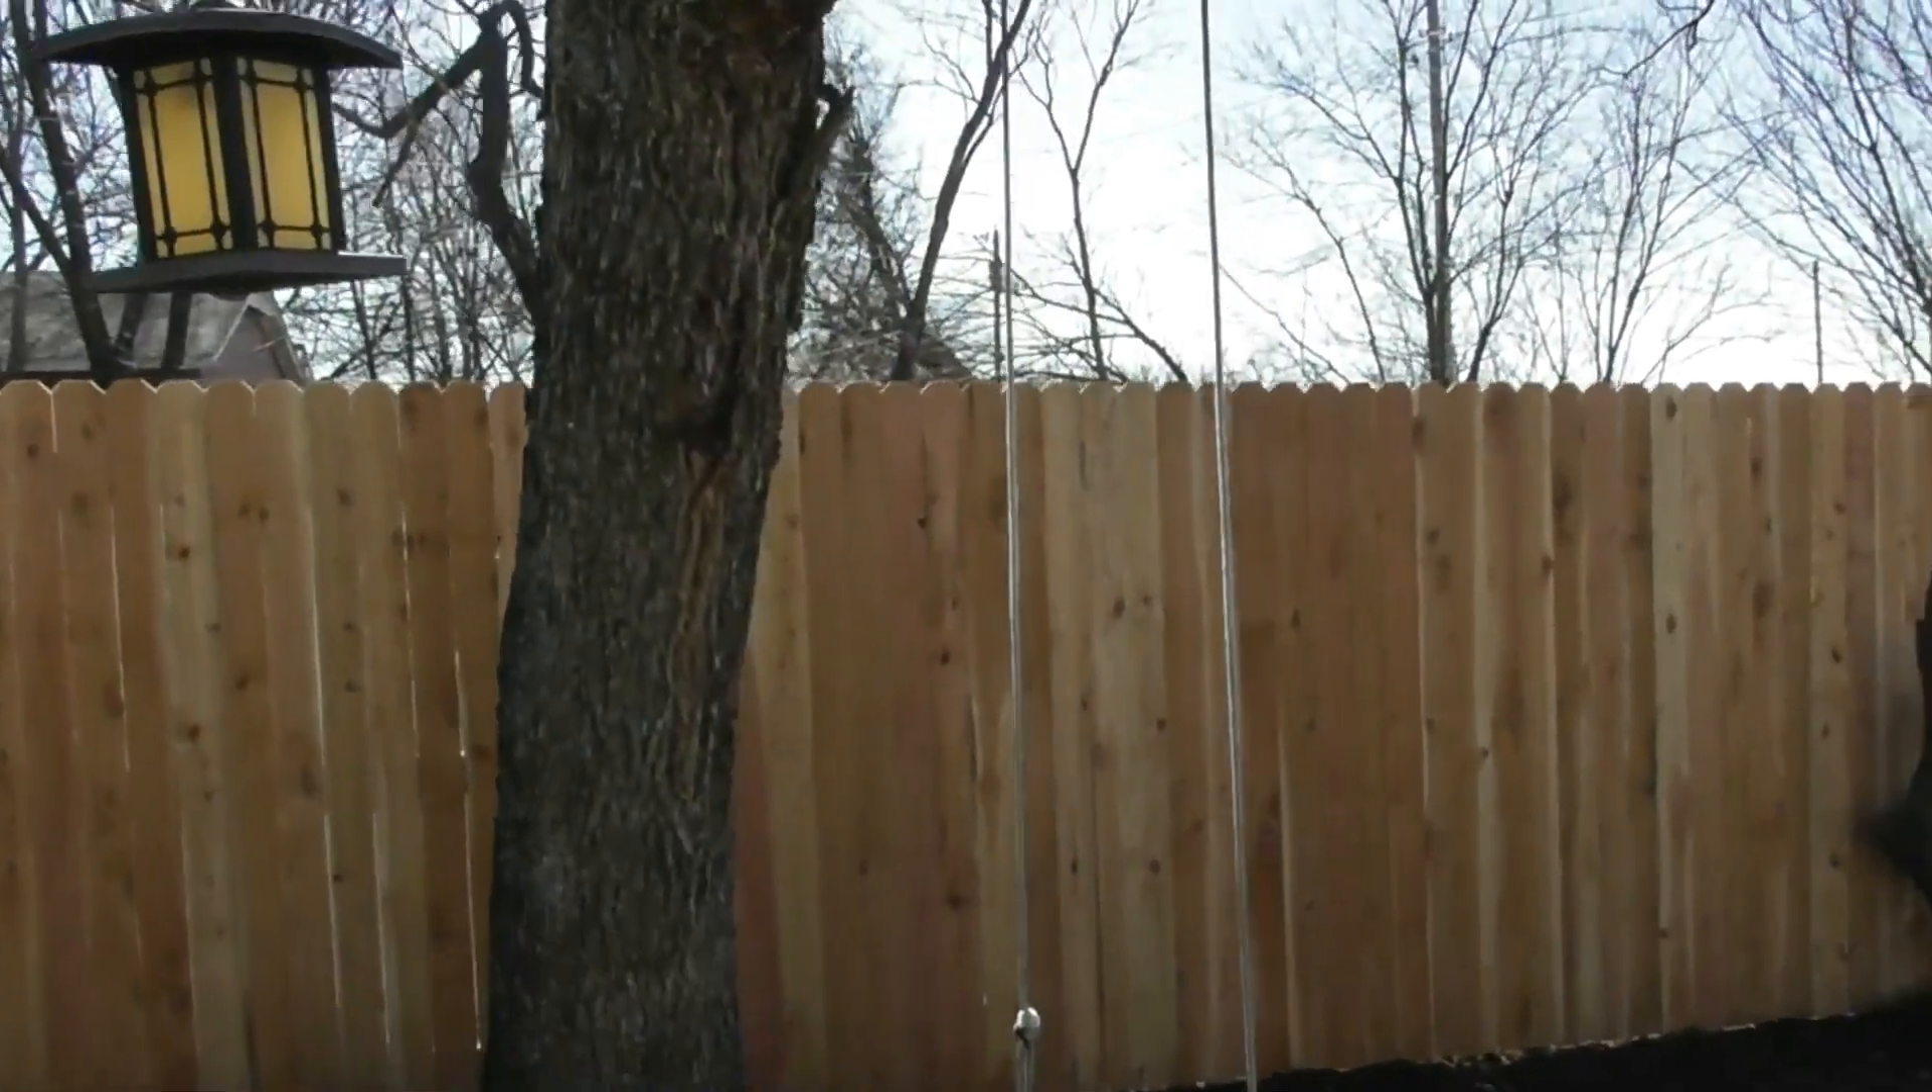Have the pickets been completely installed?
Yes.